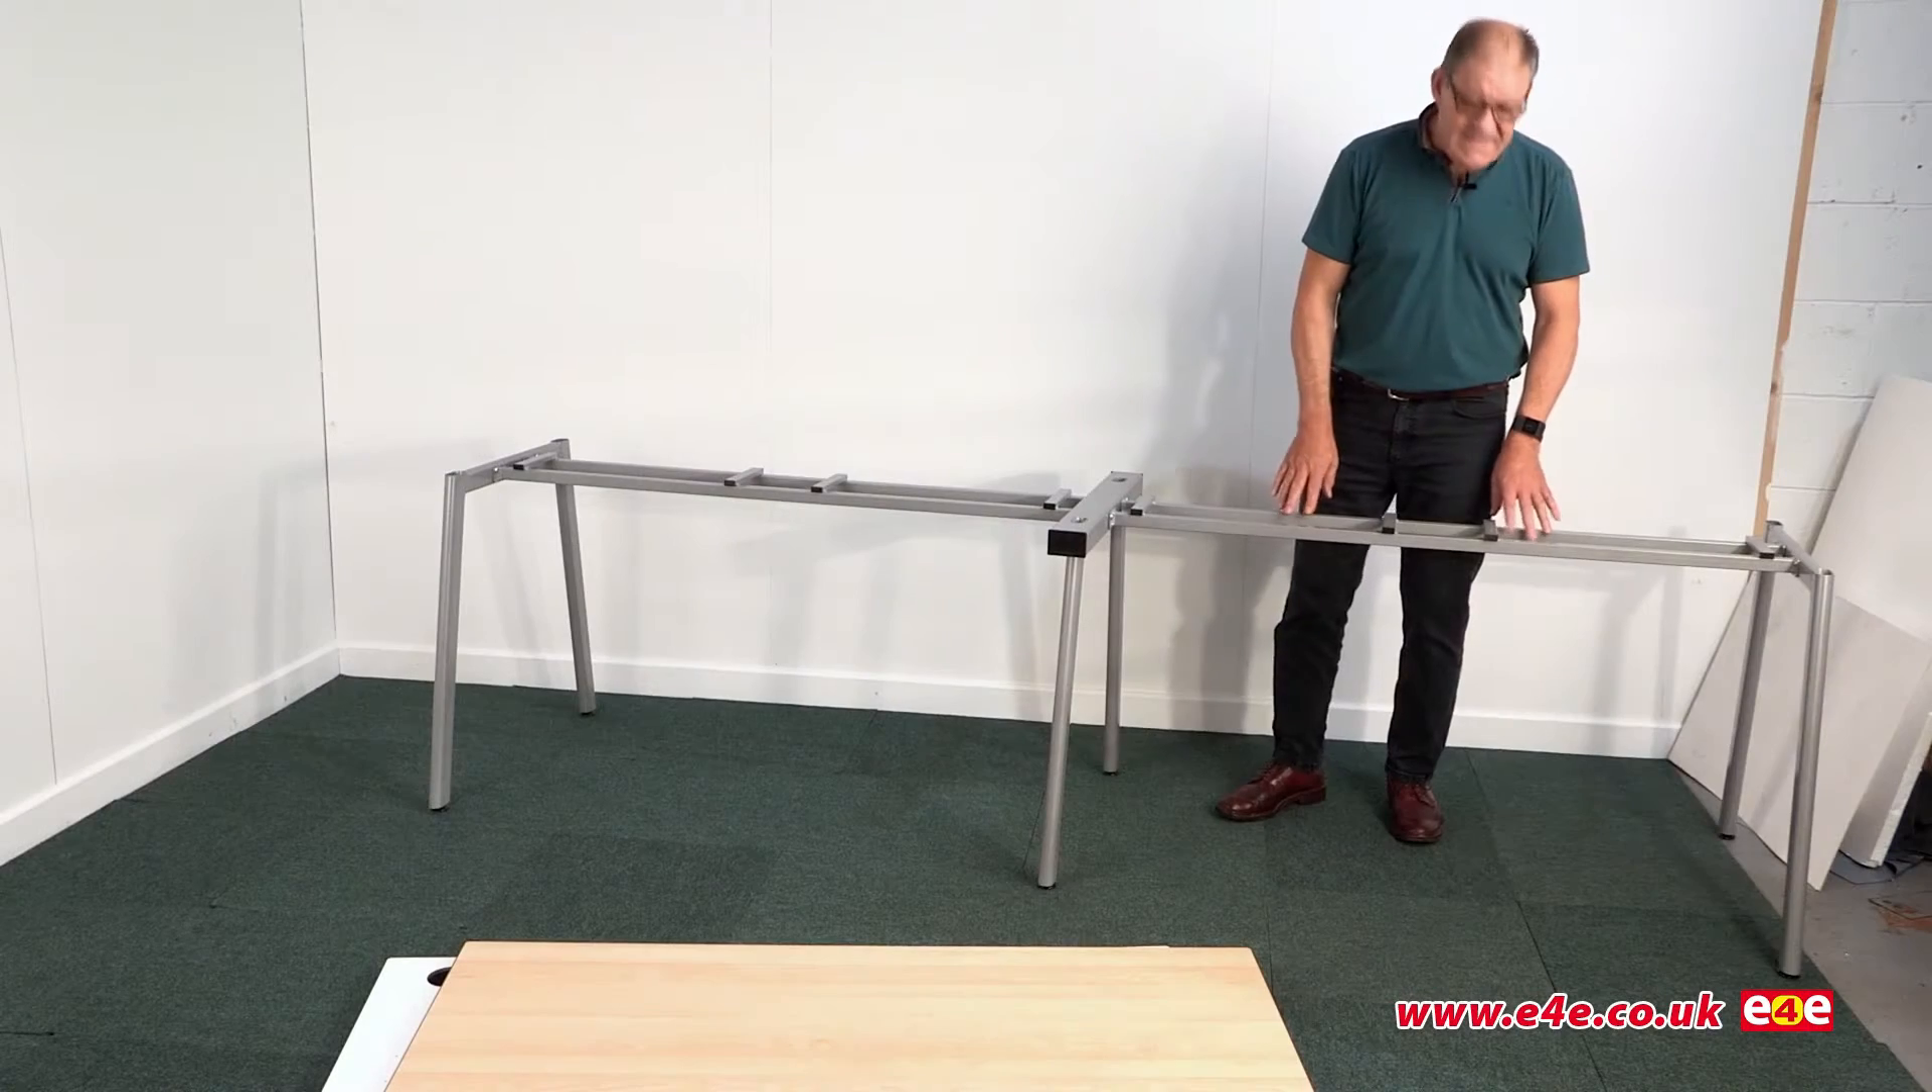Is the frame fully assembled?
Yes.